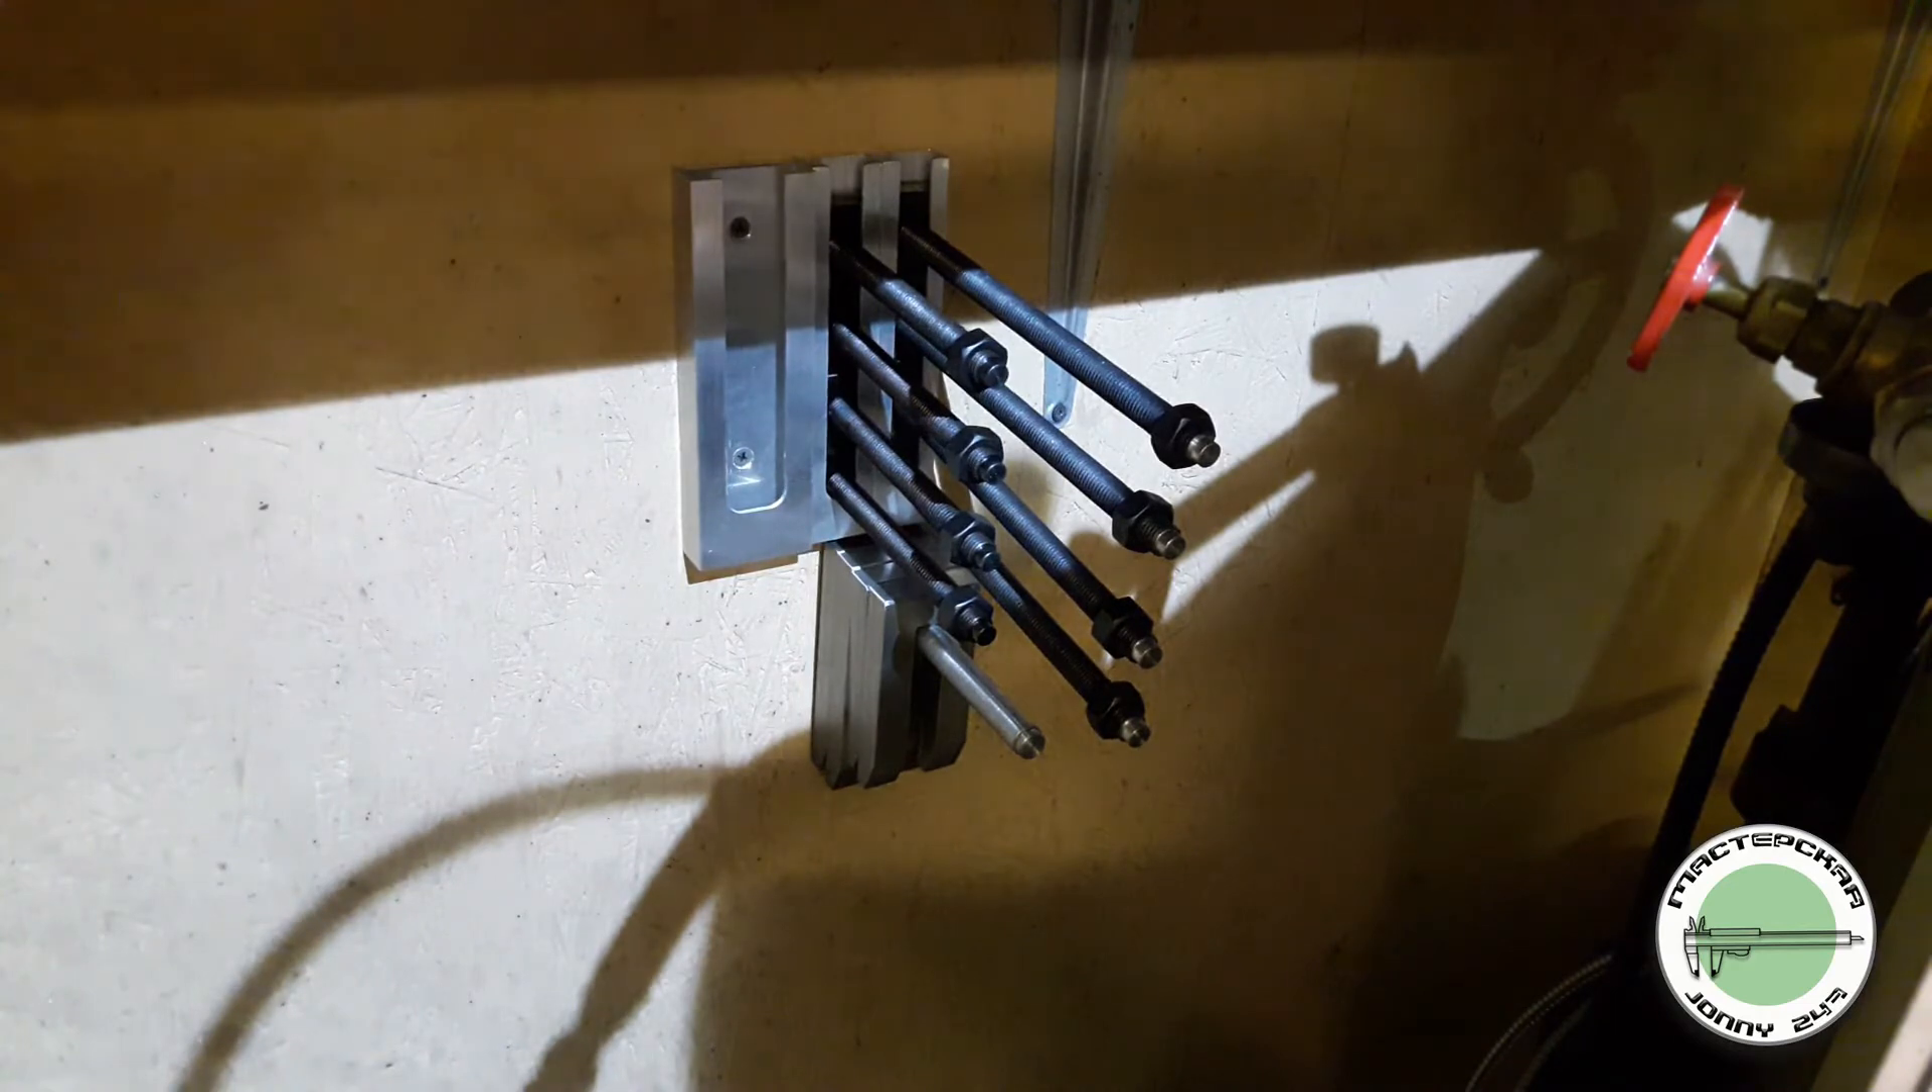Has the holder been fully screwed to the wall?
Yes.